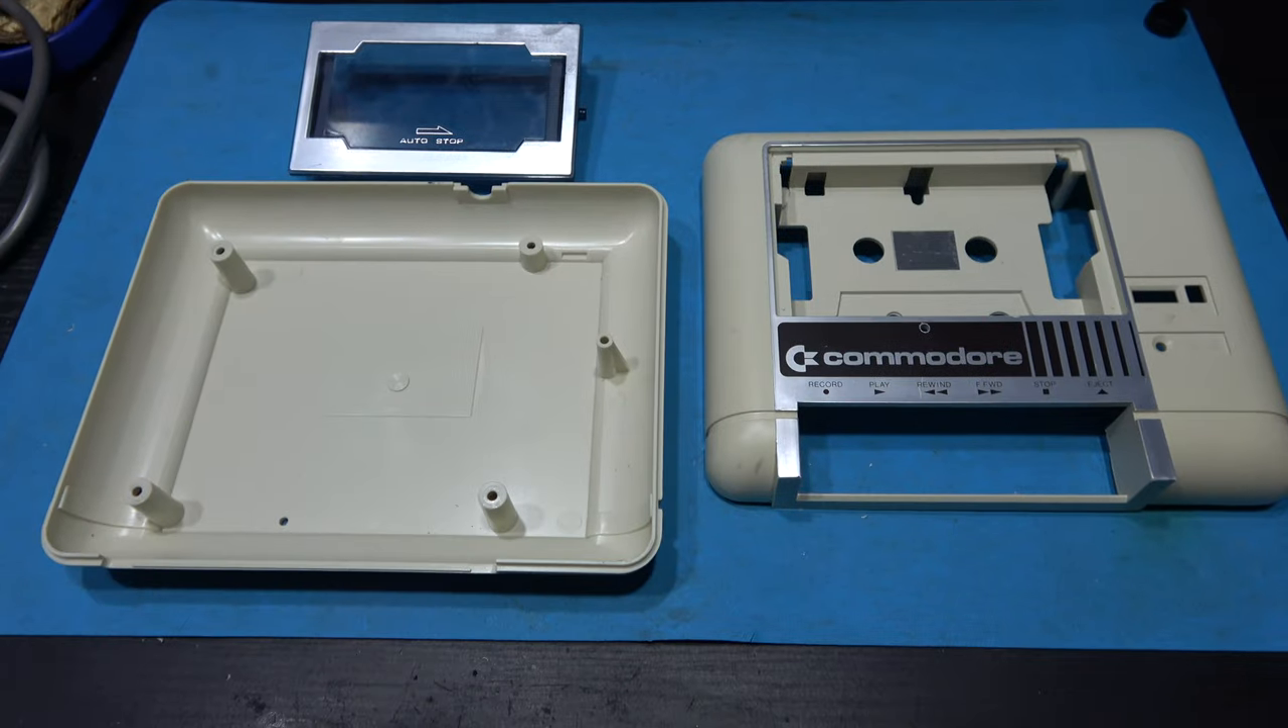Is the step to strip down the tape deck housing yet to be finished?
No.